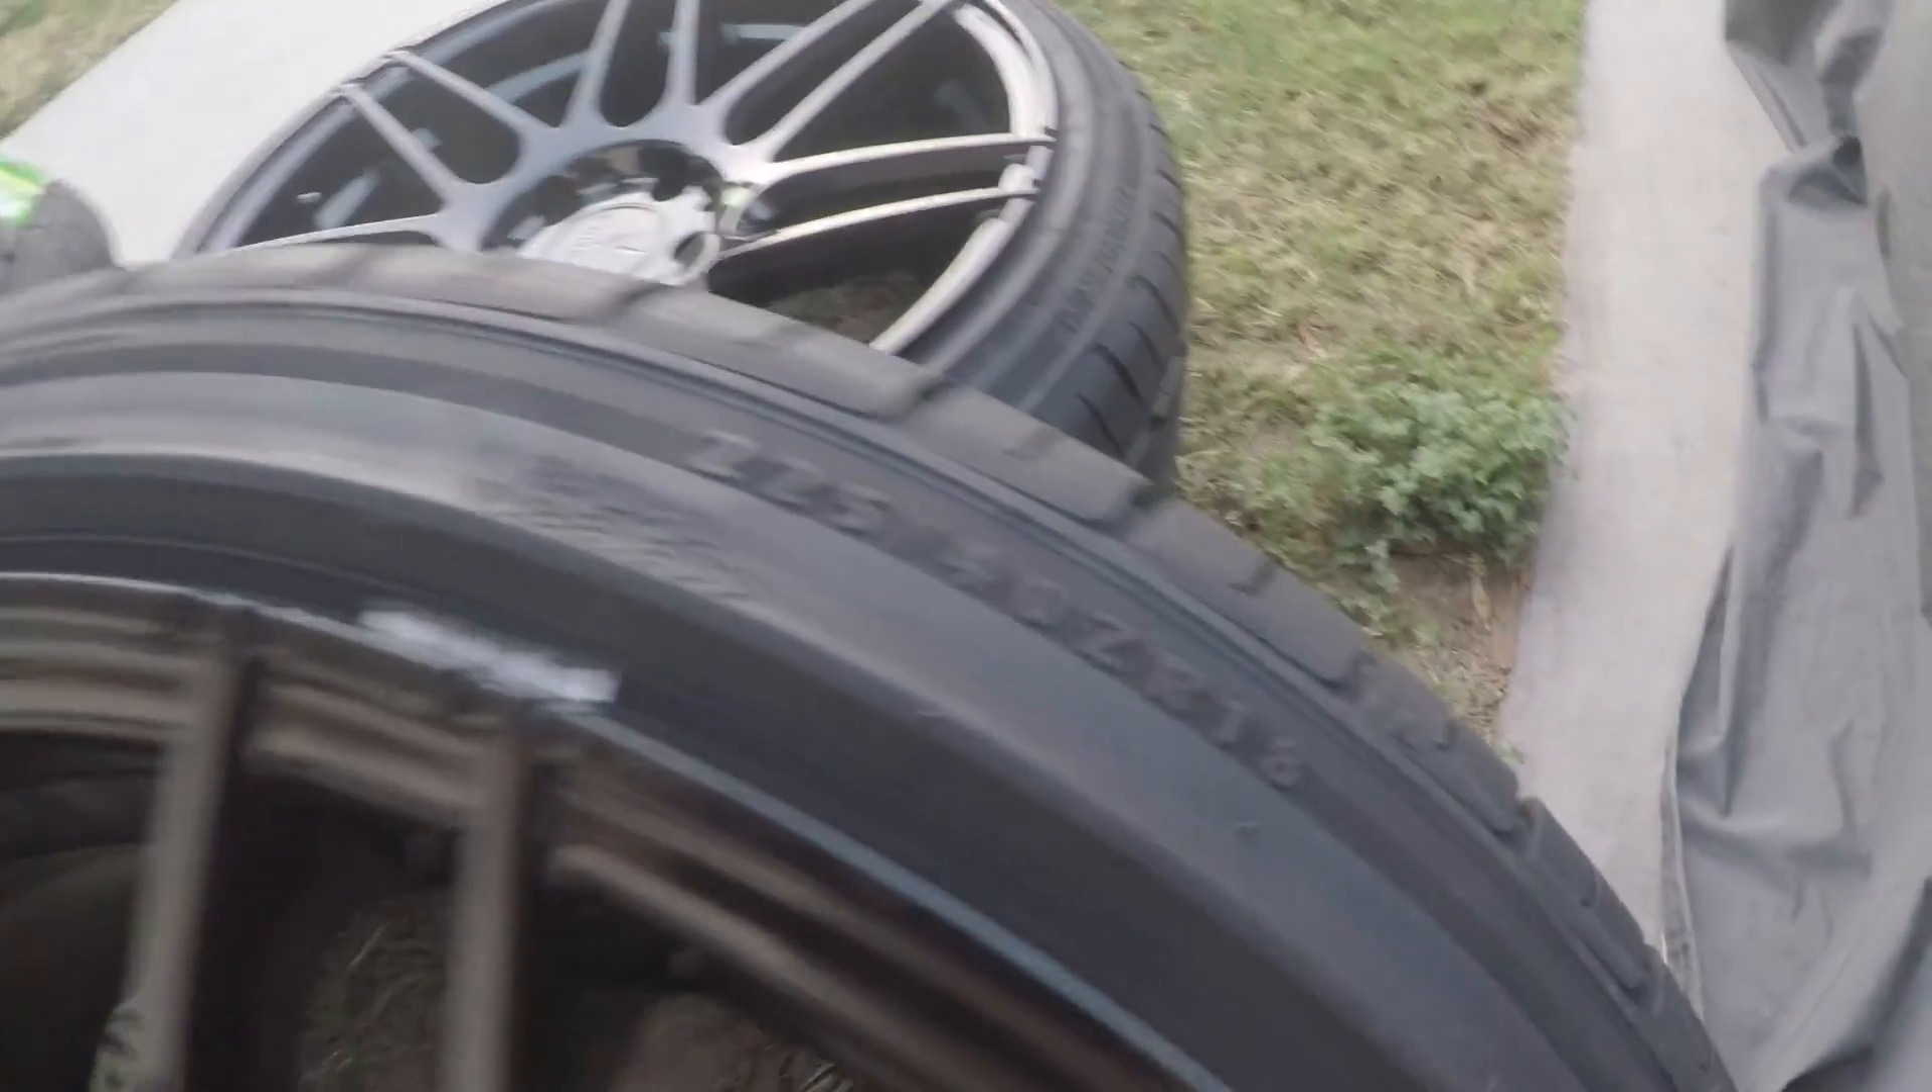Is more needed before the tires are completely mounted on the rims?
No.